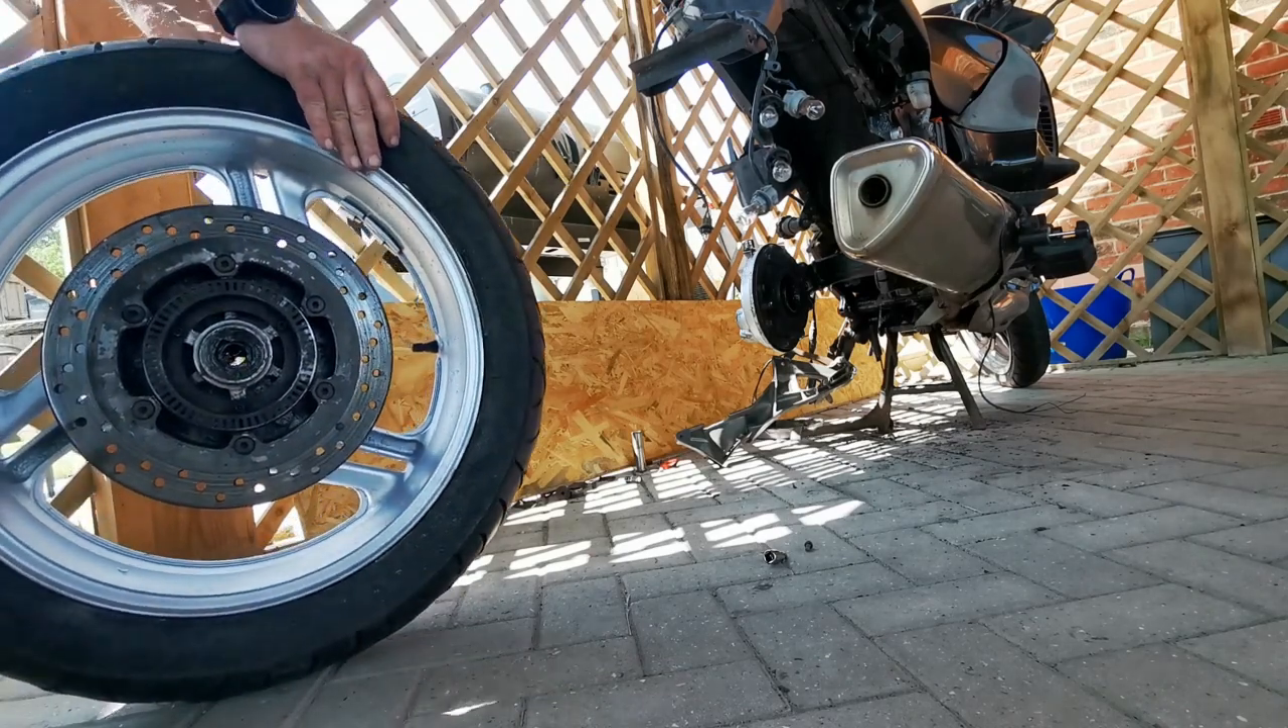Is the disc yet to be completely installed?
No.